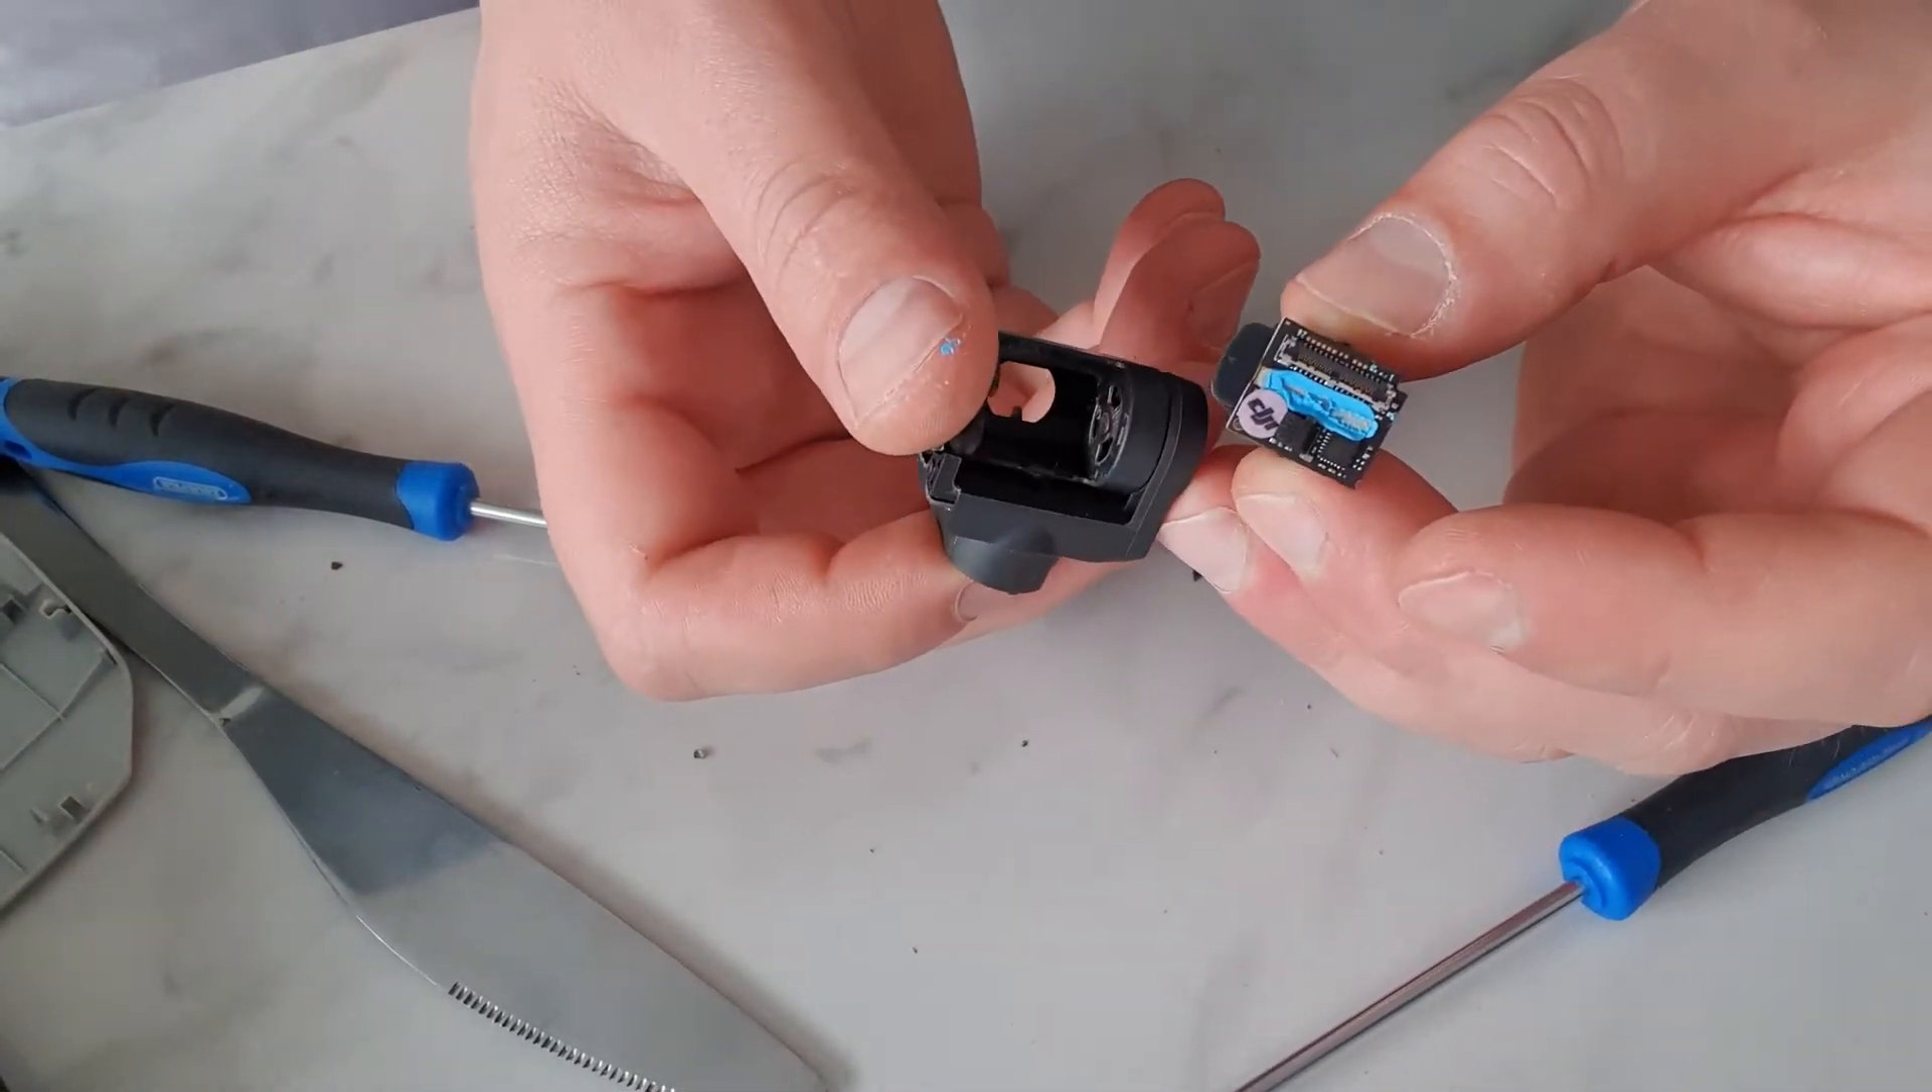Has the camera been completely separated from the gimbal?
Yes.